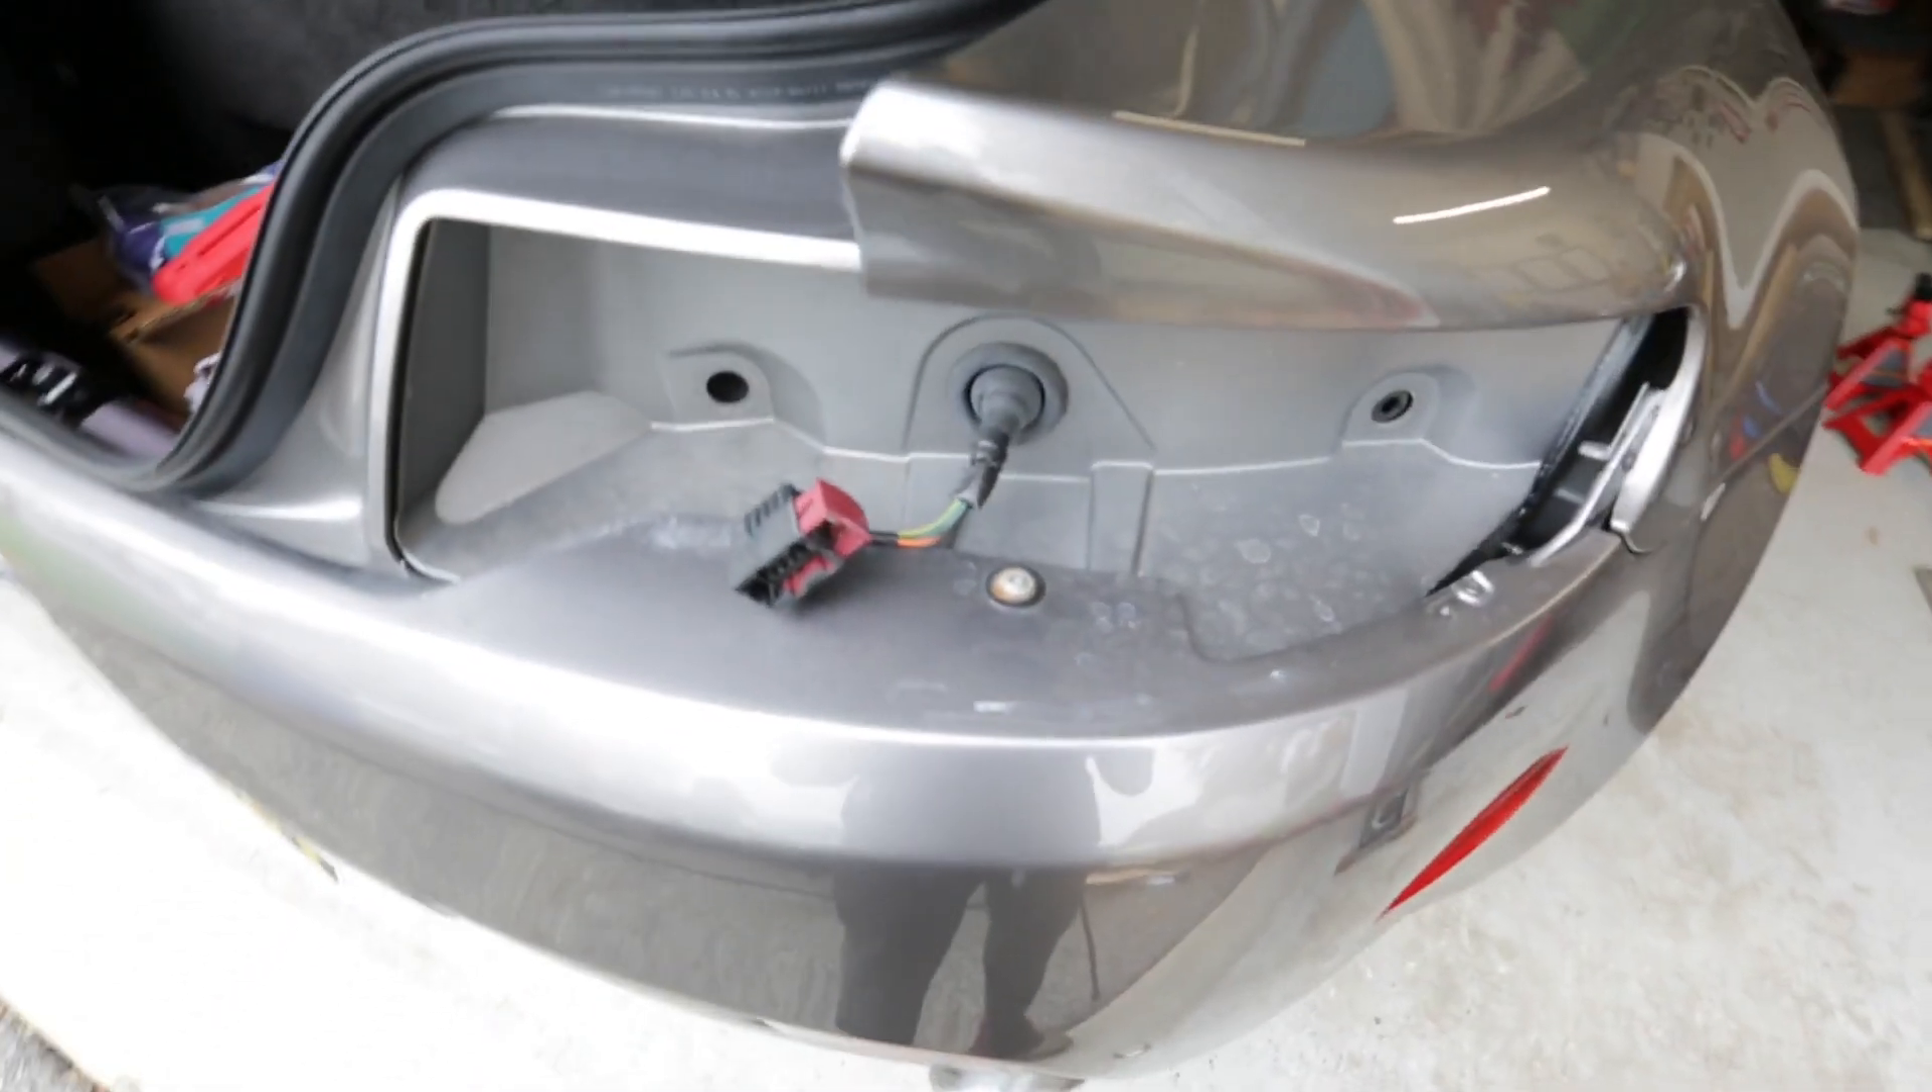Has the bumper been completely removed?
No.